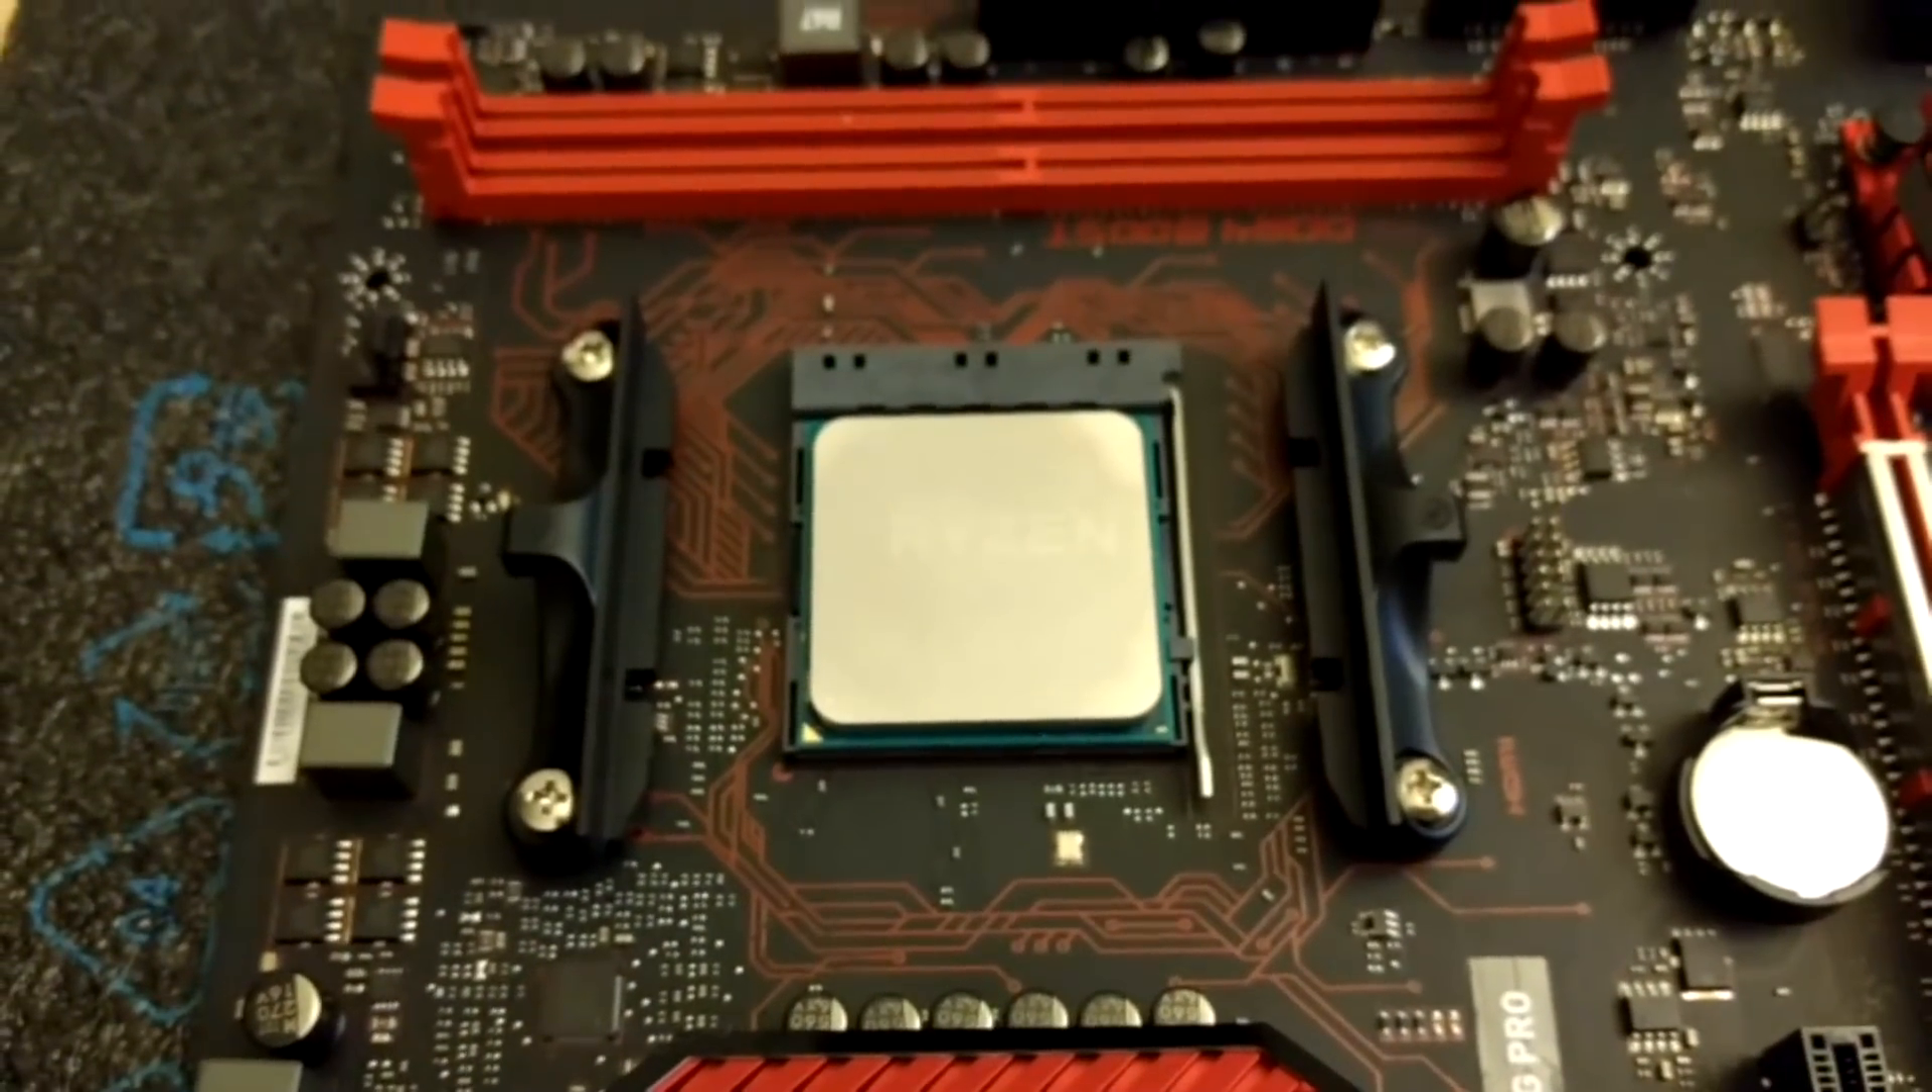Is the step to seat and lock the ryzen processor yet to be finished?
No.